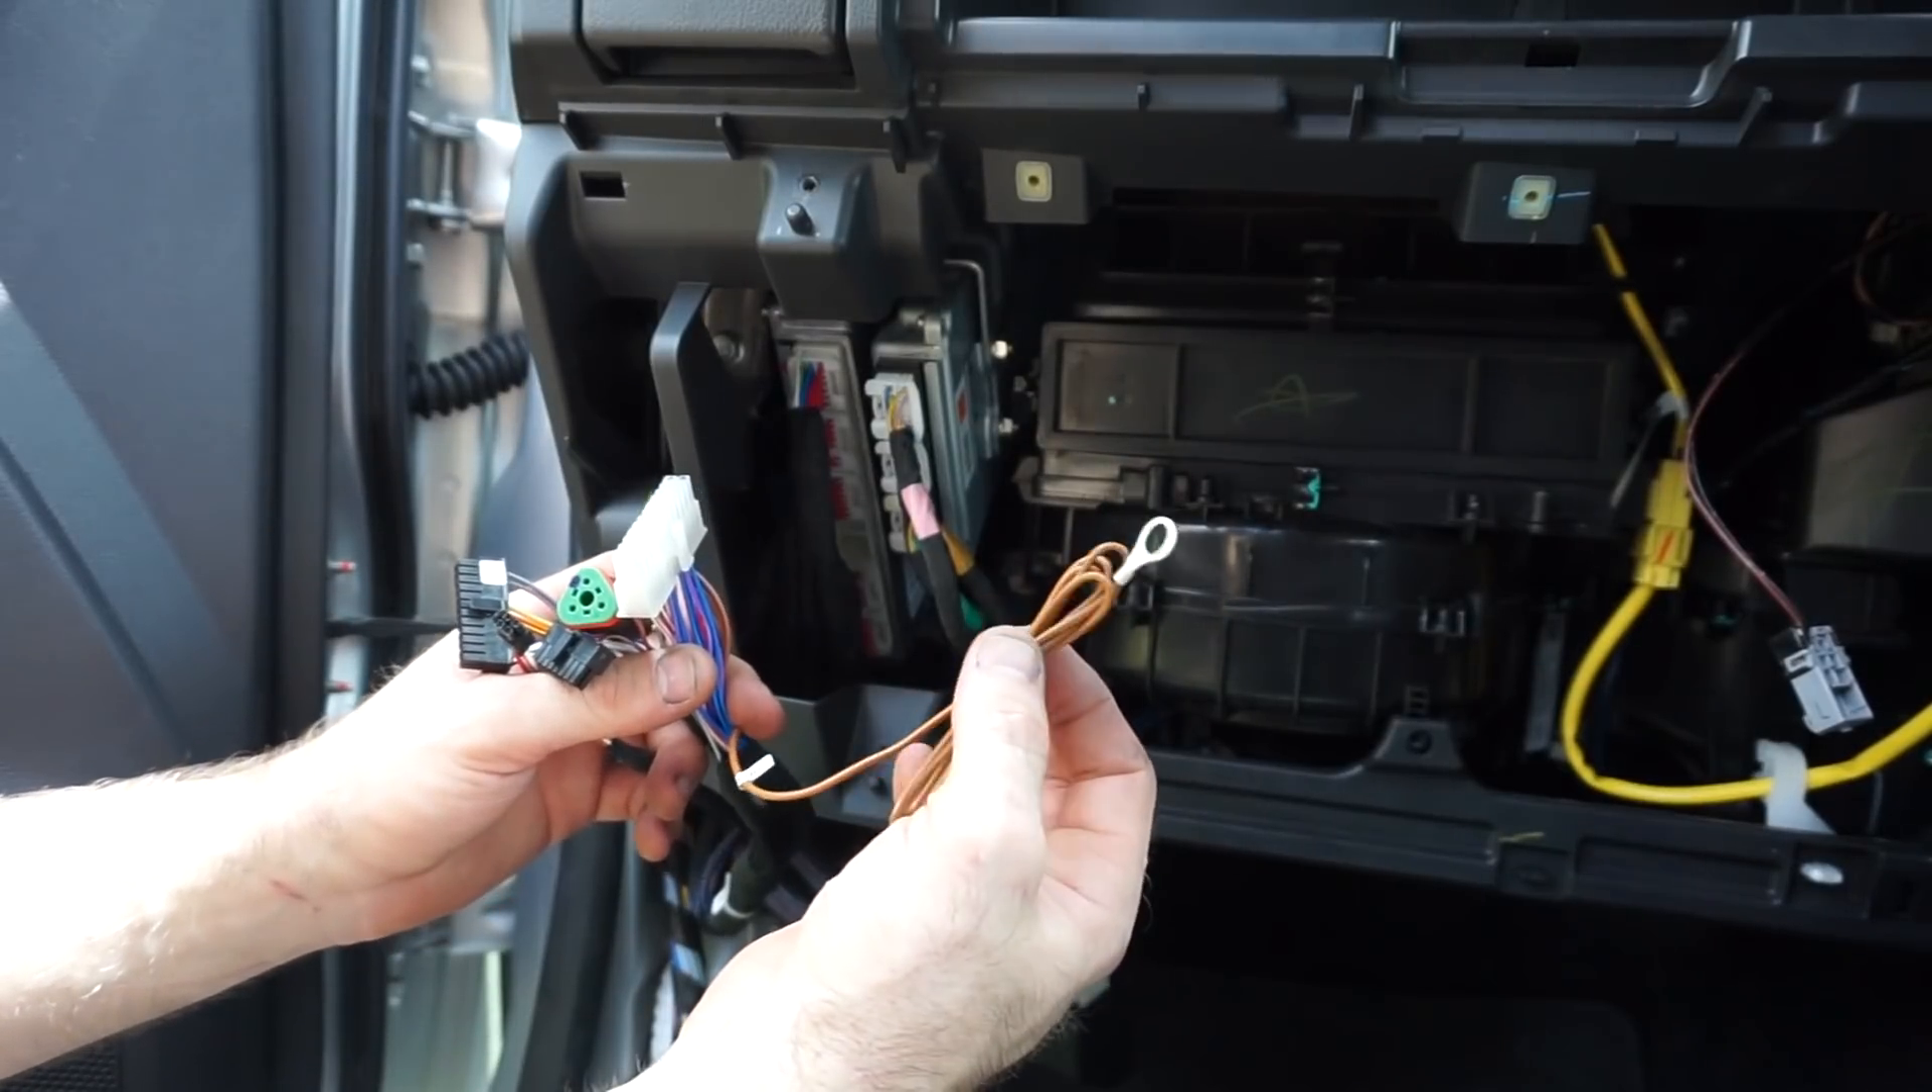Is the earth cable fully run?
No.